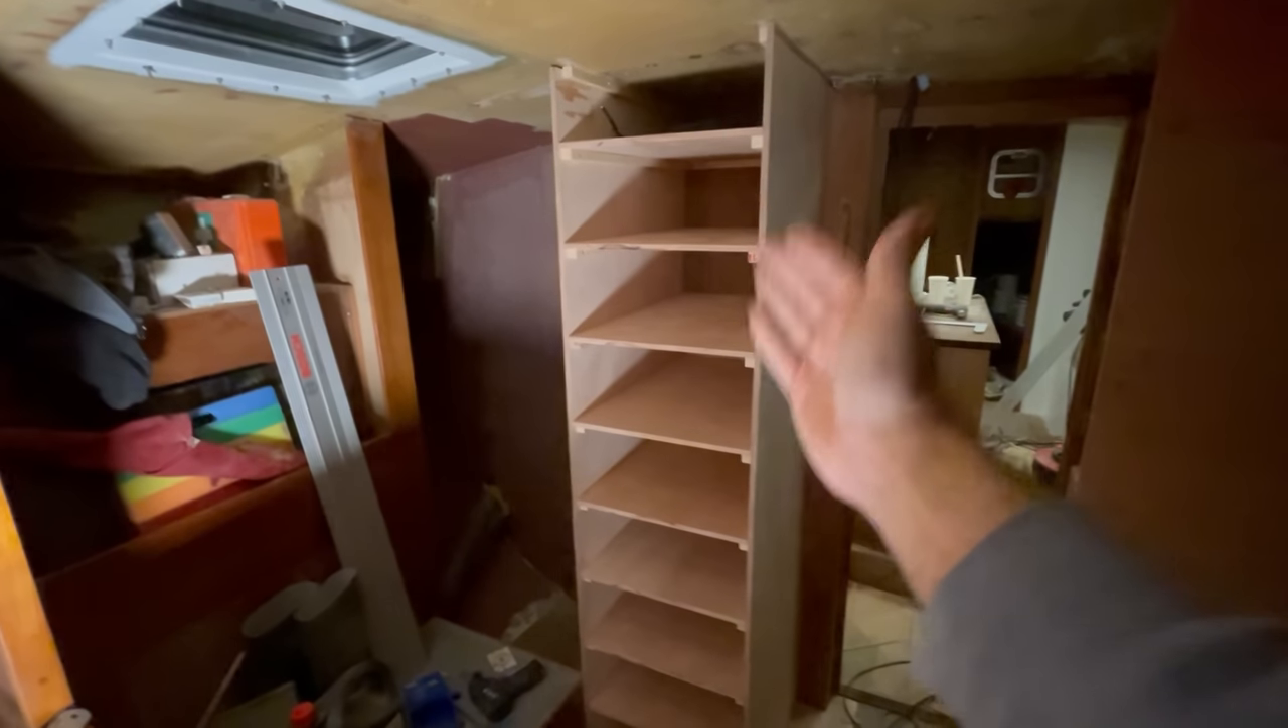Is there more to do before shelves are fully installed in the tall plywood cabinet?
No.